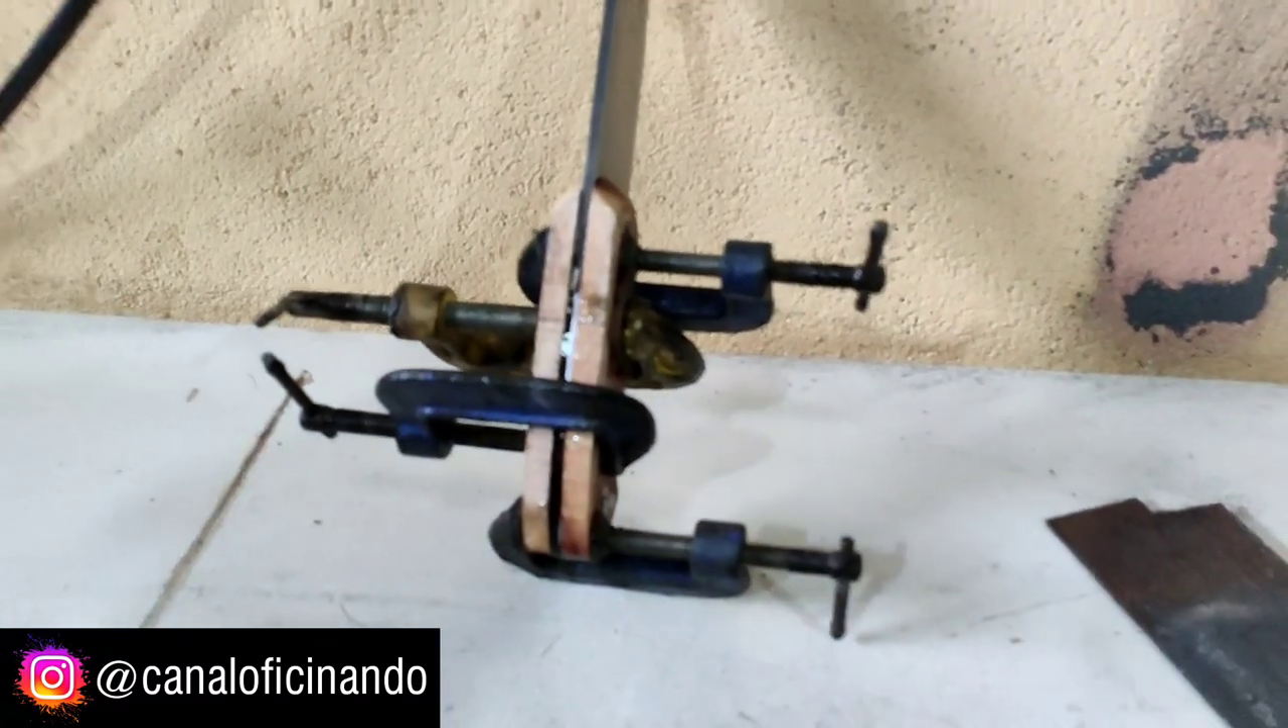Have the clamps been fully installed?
Yes.